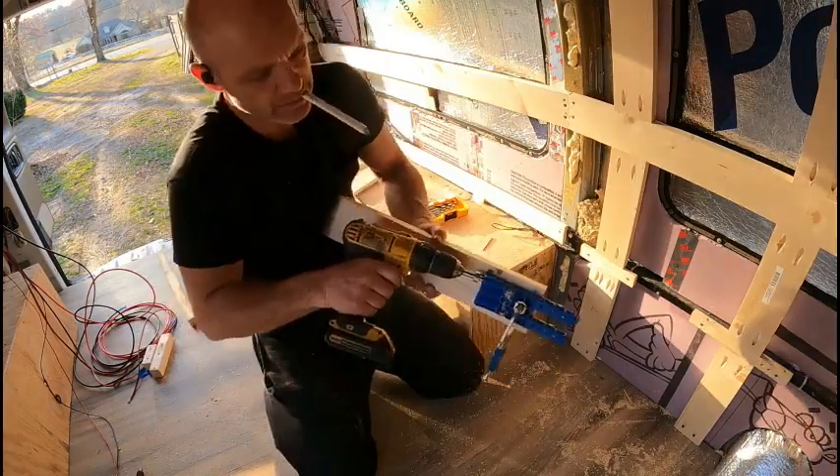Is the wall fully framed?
No.